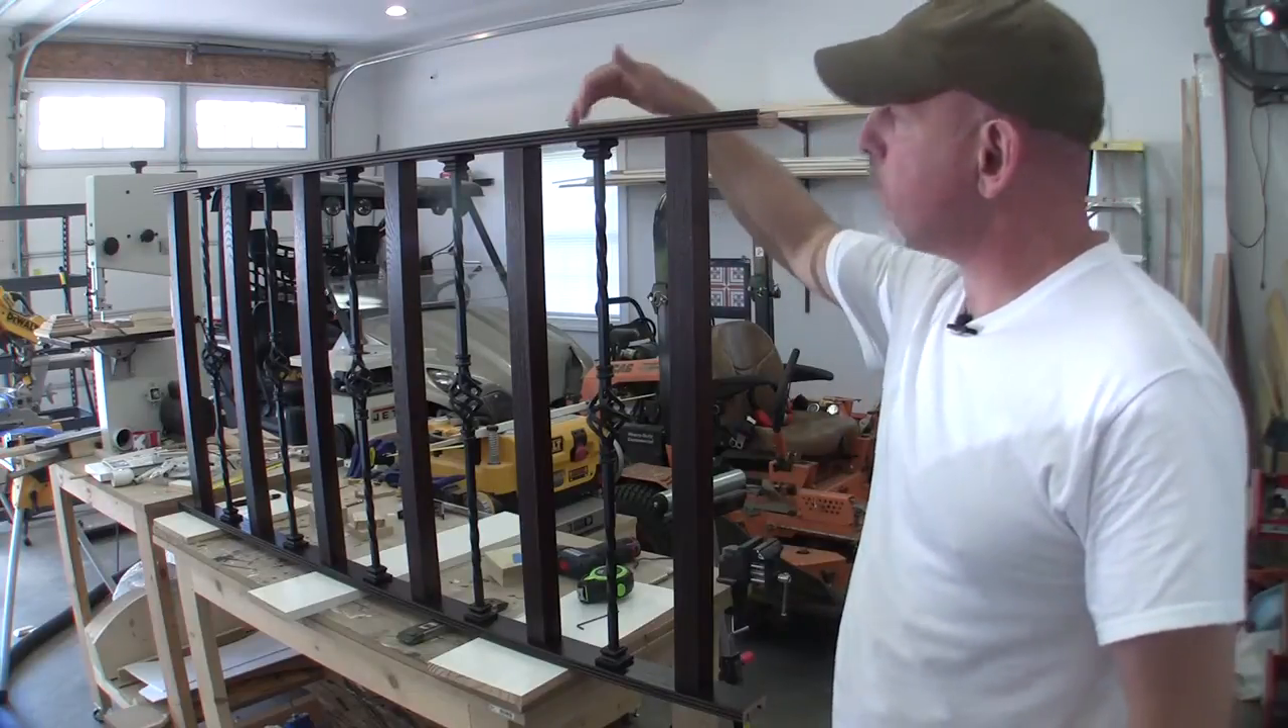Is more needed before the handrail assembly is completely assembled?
No.